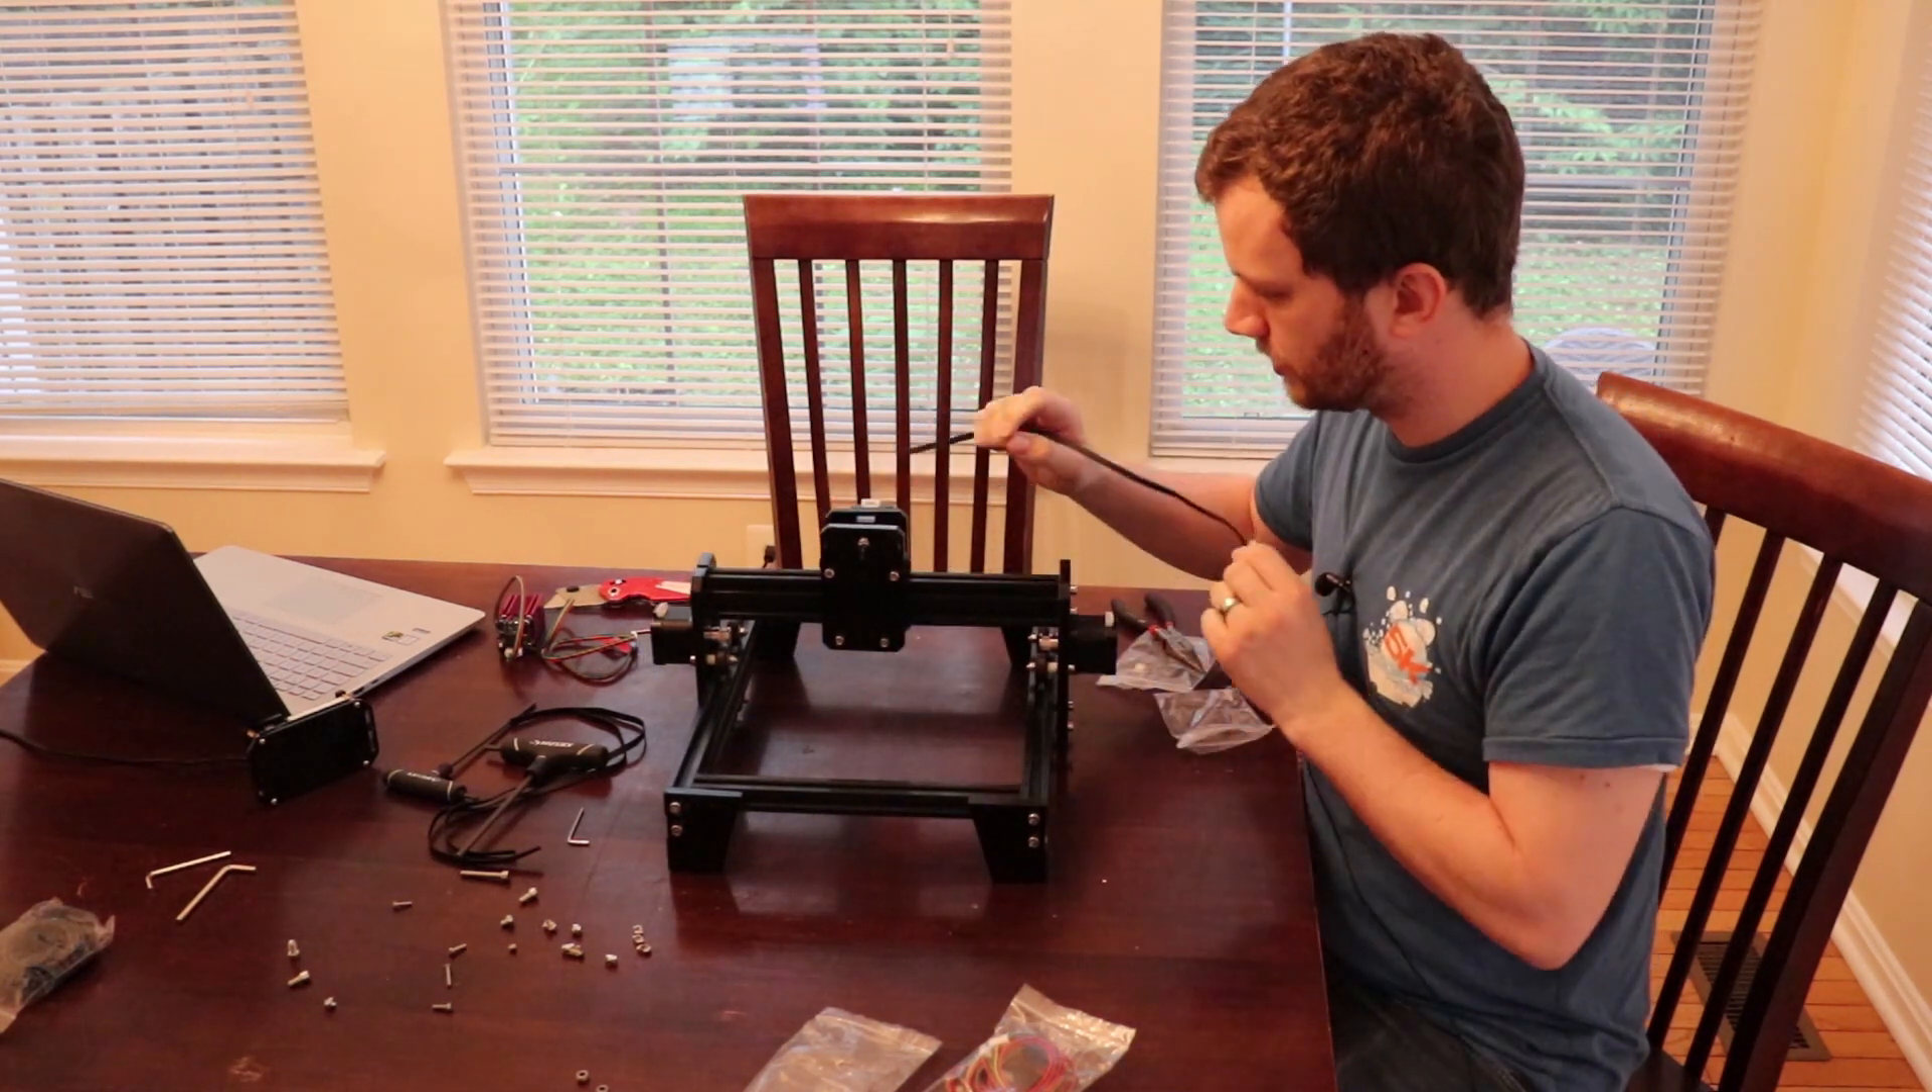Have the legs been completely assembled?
Yes.